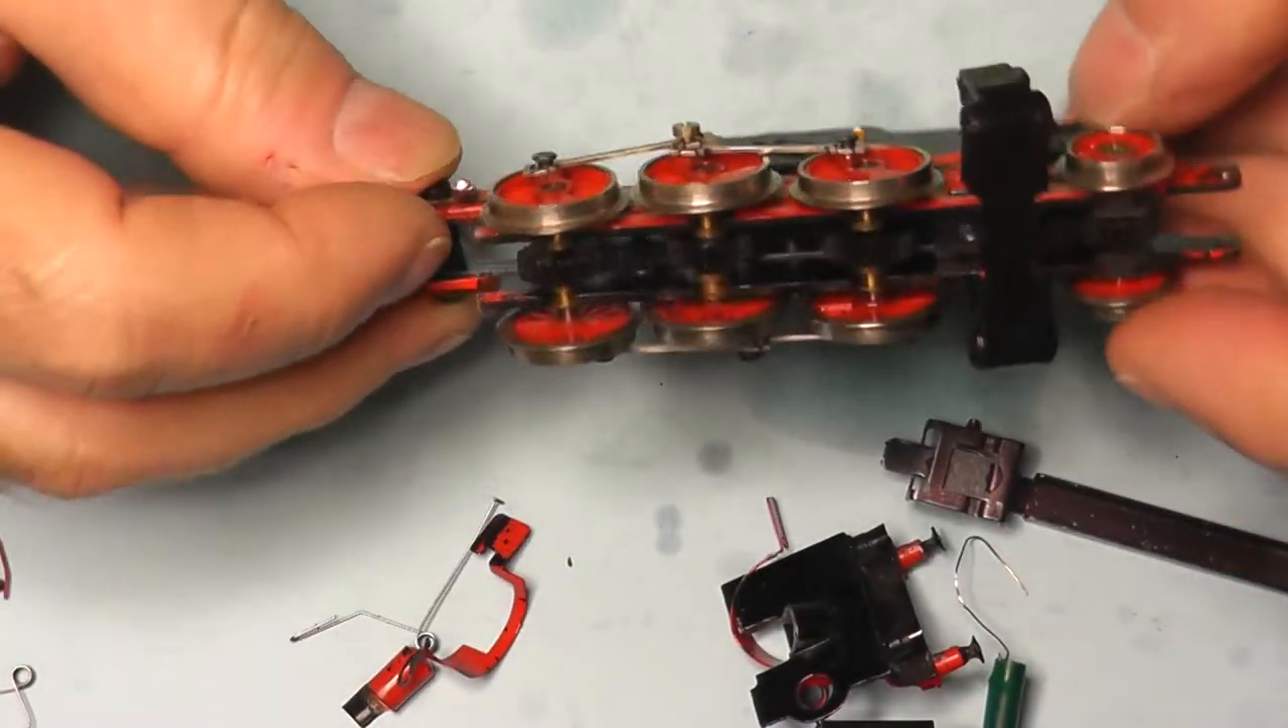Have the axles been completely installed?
Yes.